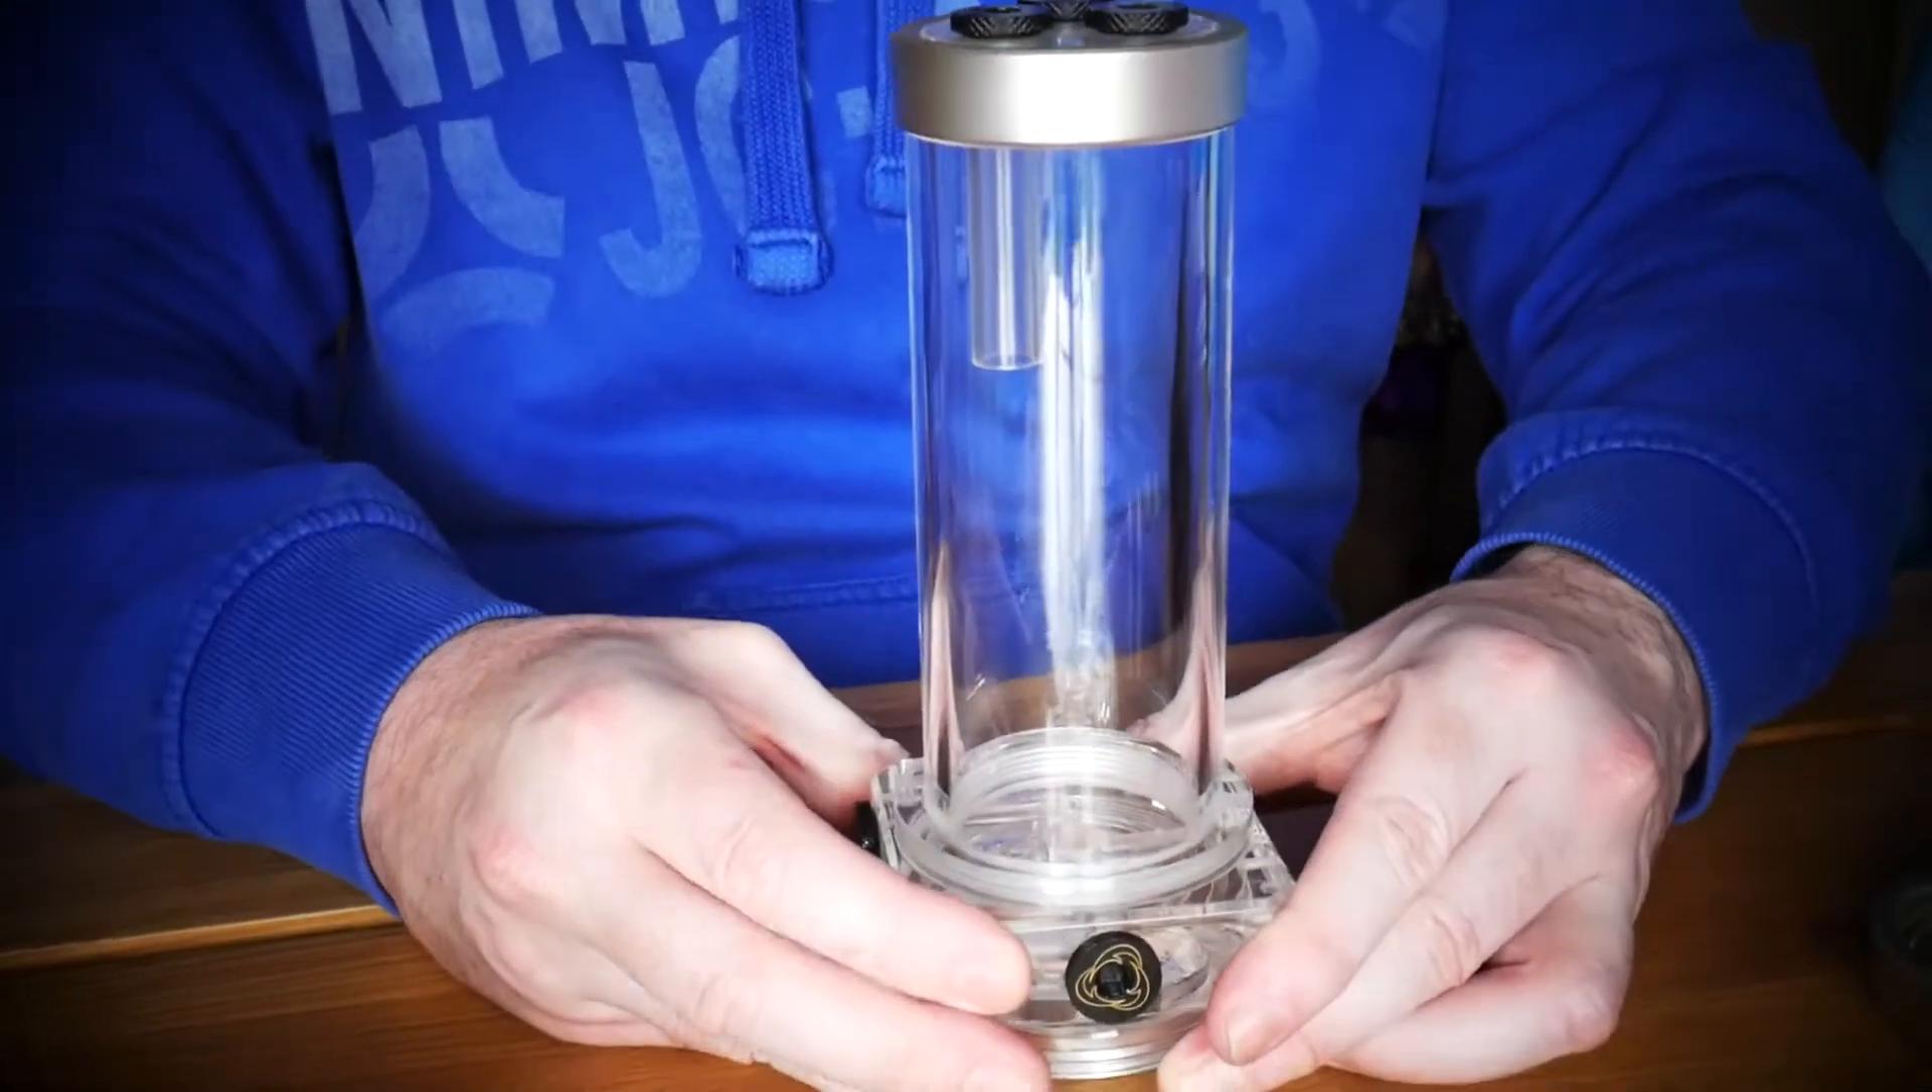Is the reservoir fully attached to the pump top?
Yes.